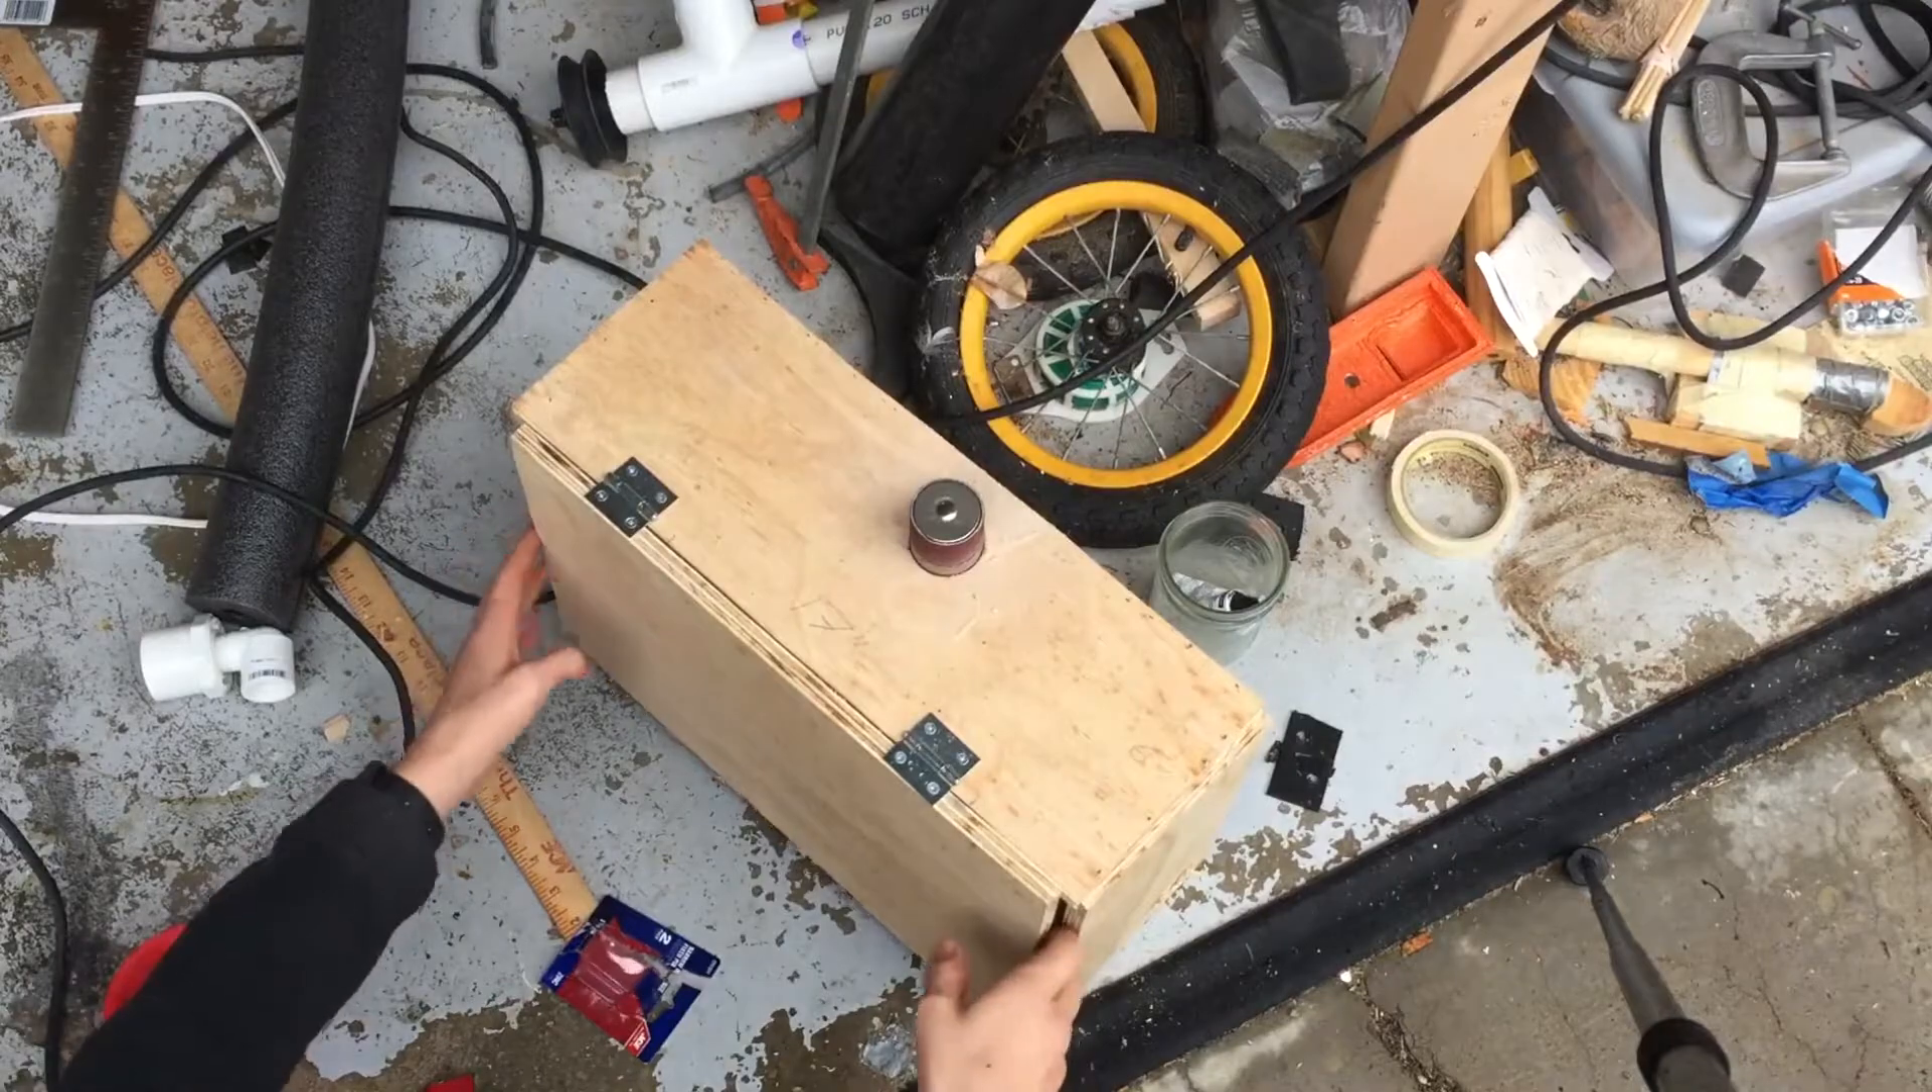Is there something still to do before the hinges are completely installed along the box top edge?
No.